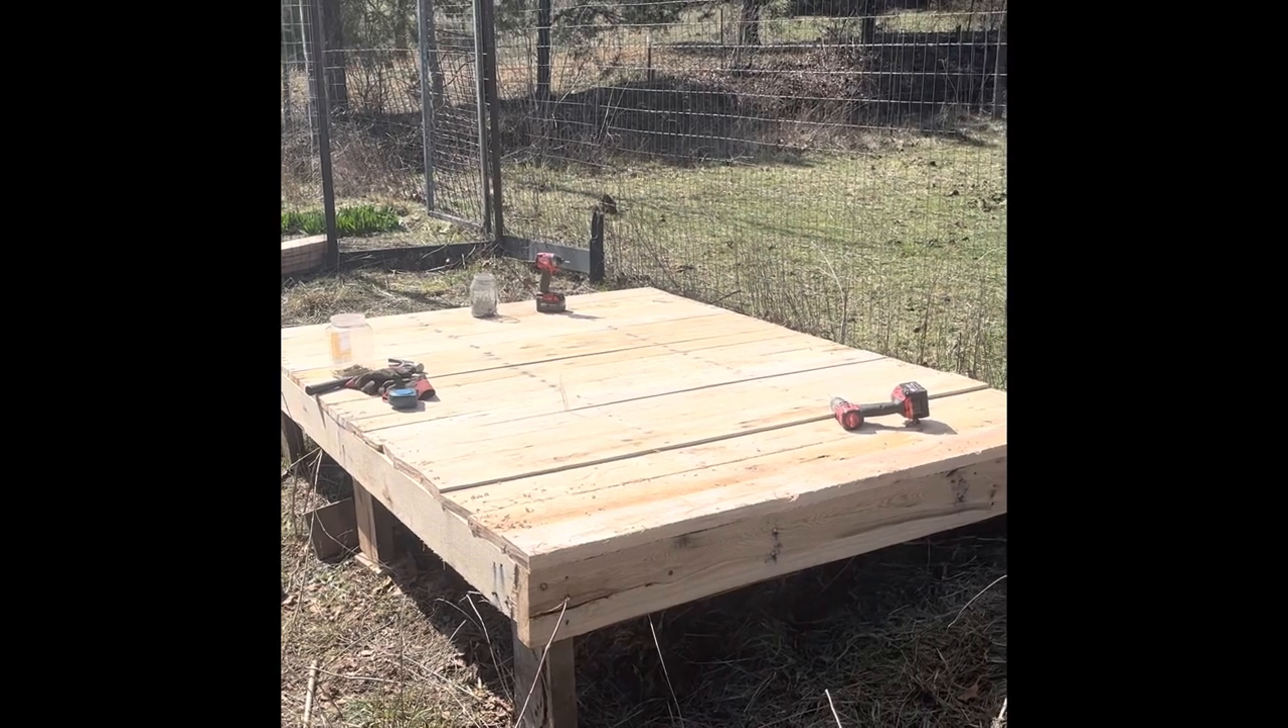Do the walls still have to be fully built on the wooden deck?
Yes.